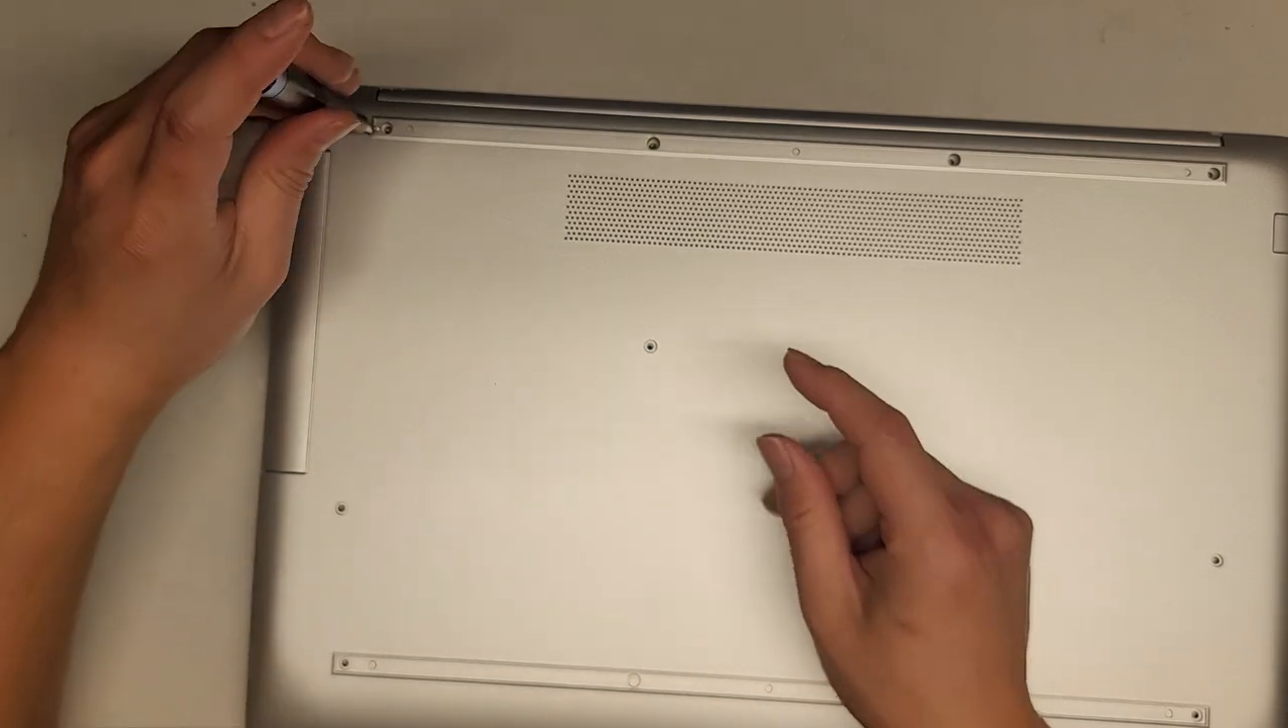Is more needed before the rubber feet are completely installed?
Yes.